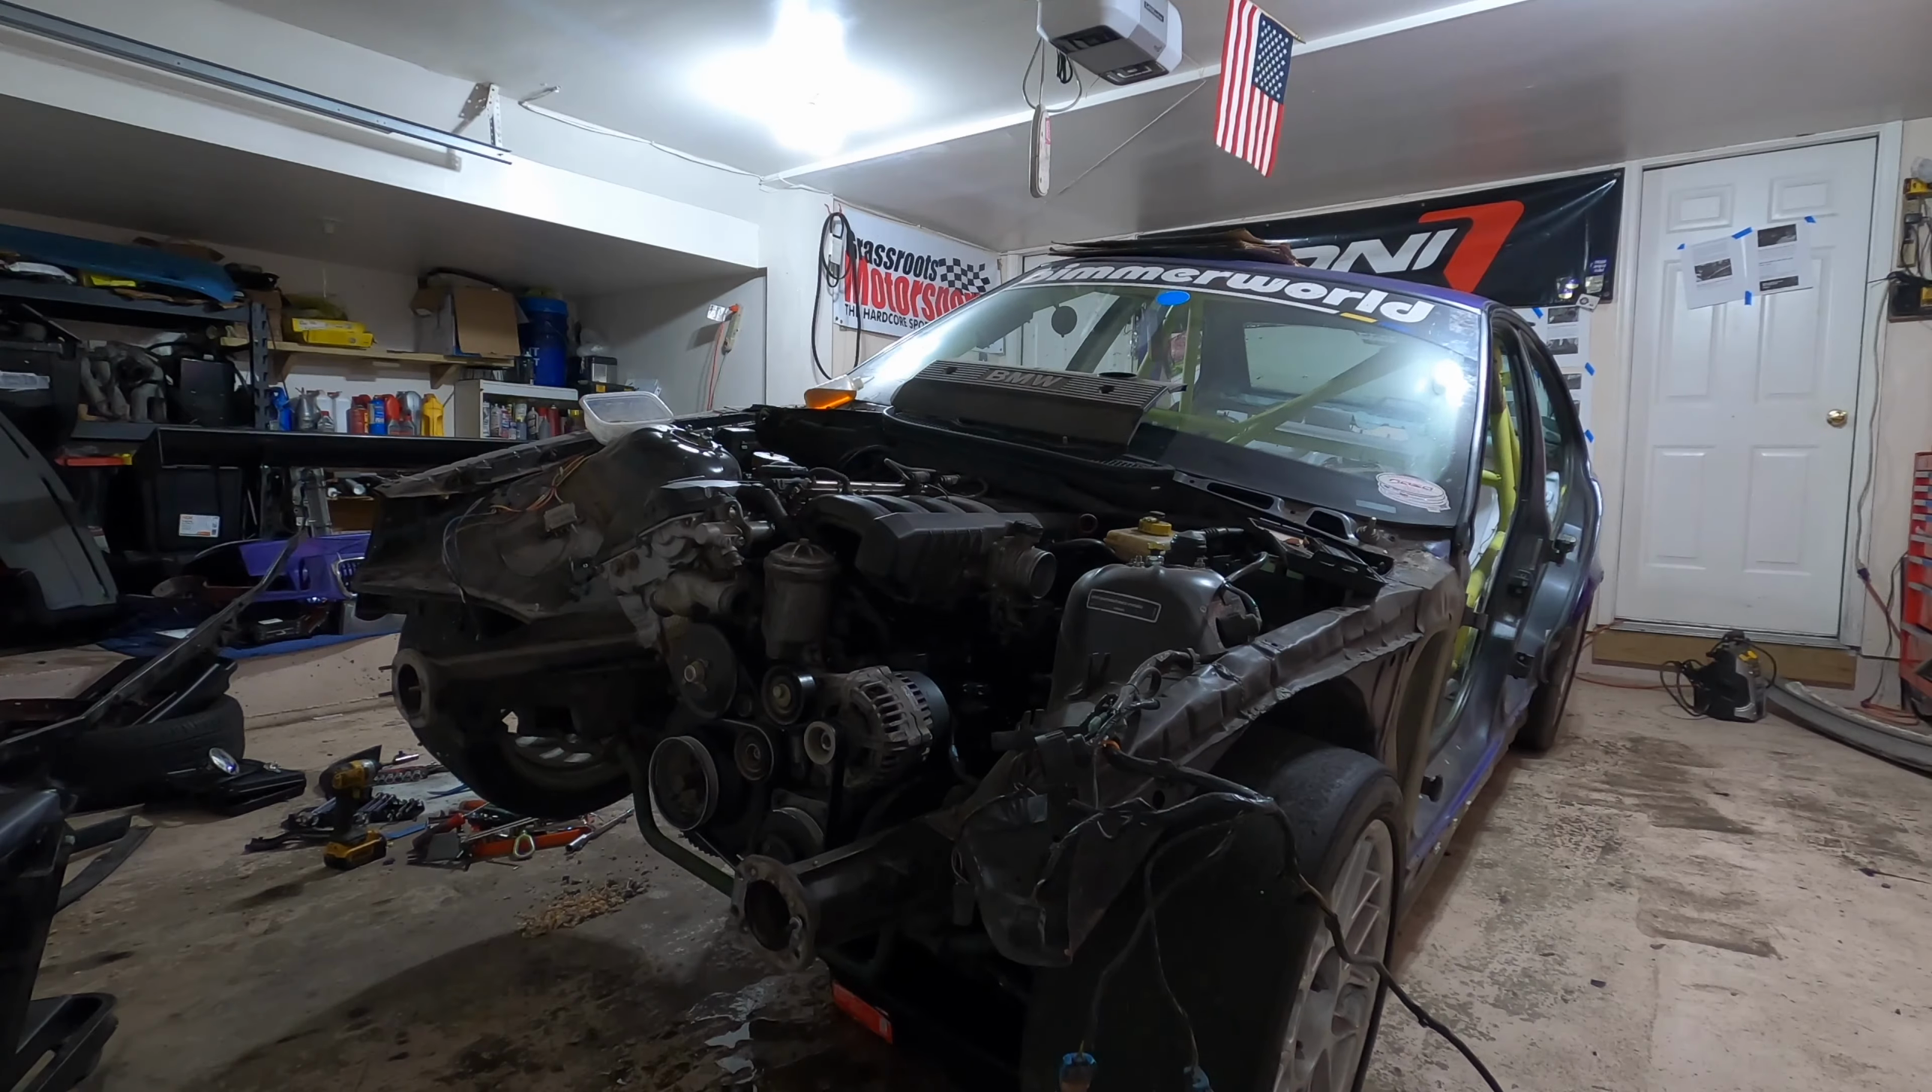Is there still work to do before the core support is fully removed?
No.